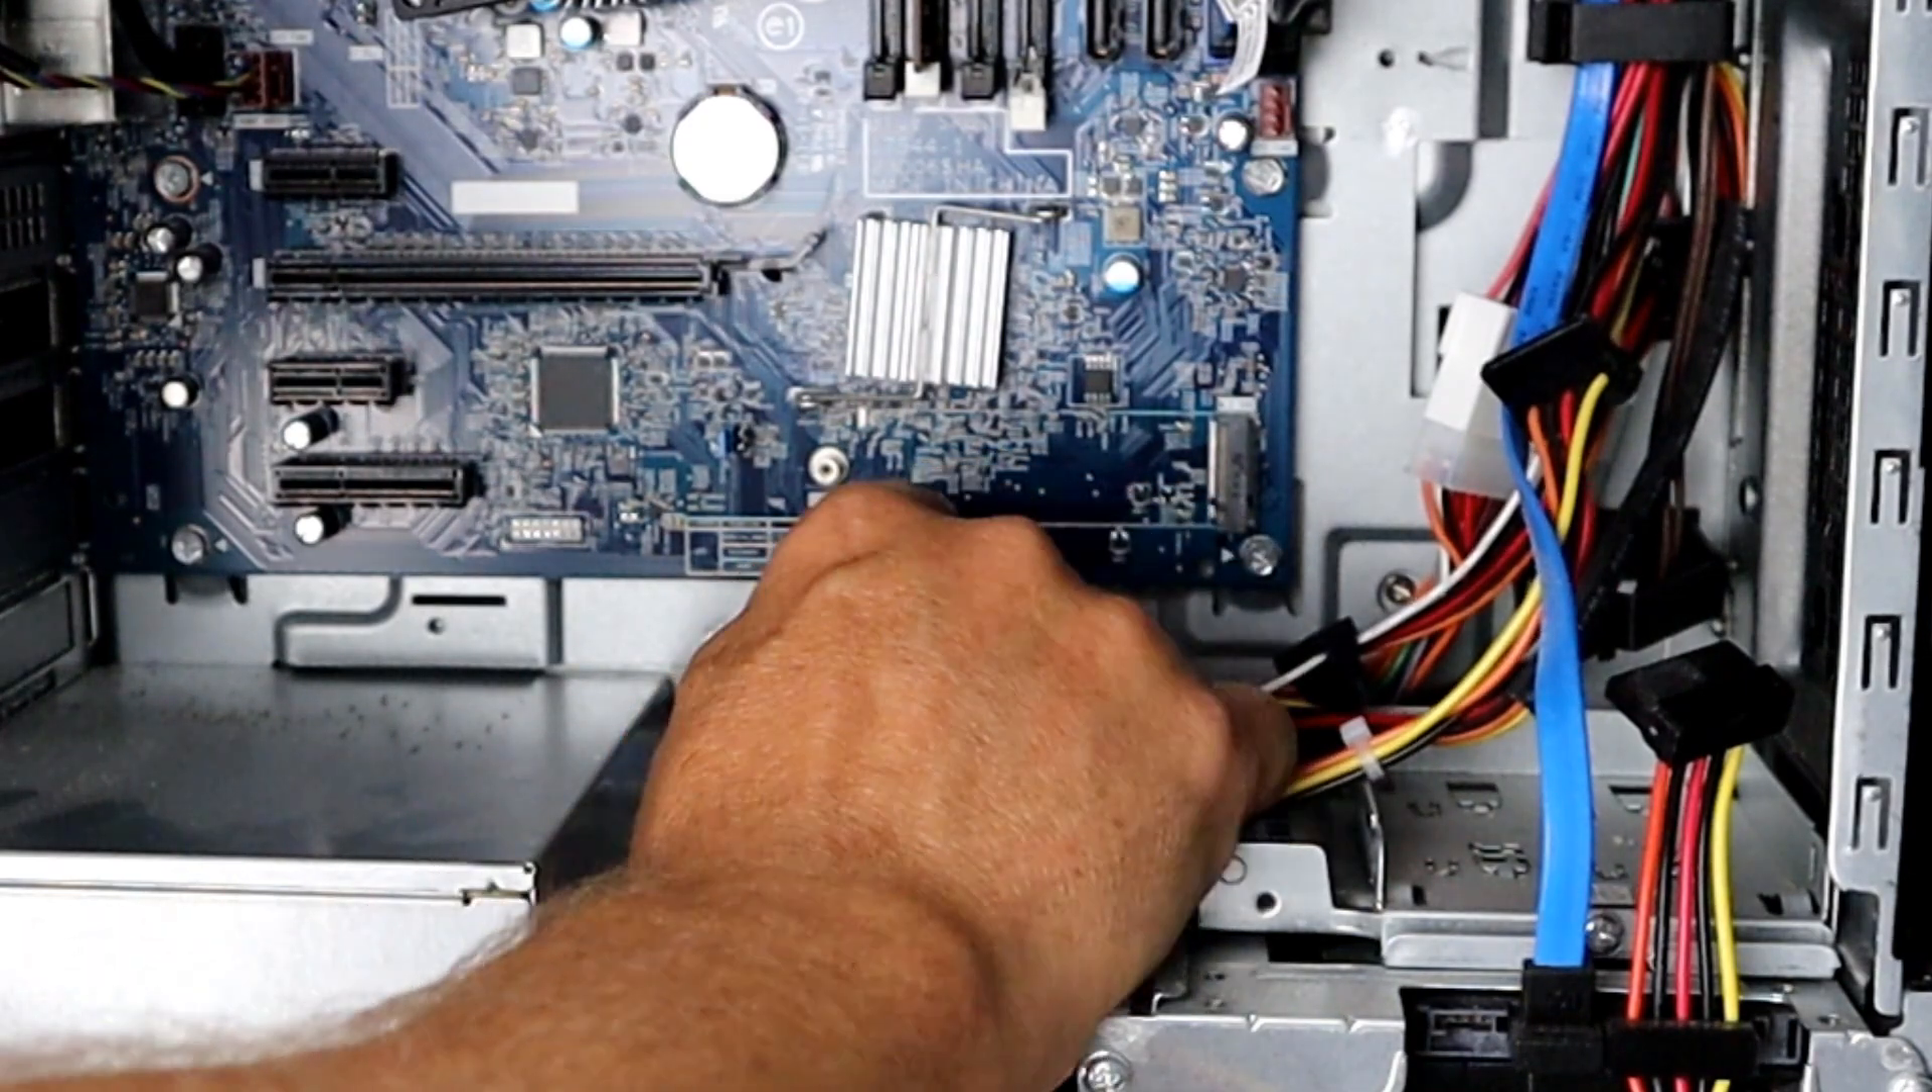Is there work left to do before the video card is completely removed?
No.